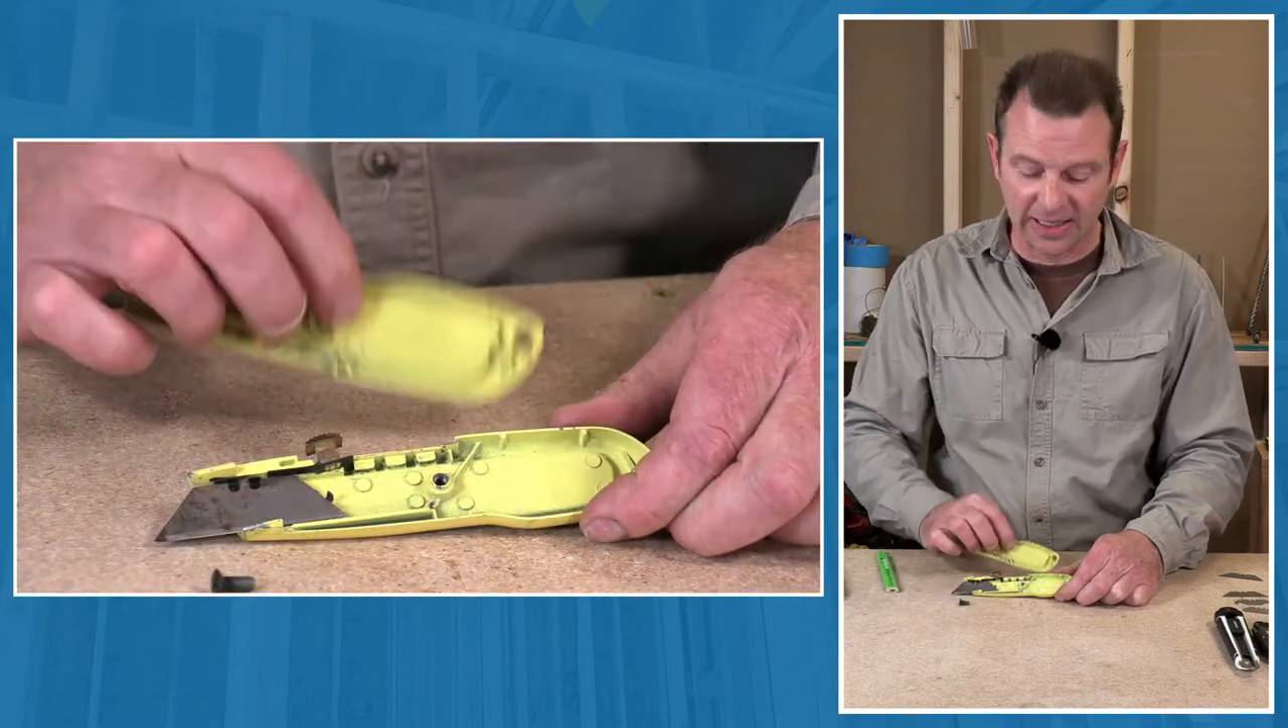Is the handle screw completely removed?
Yes.